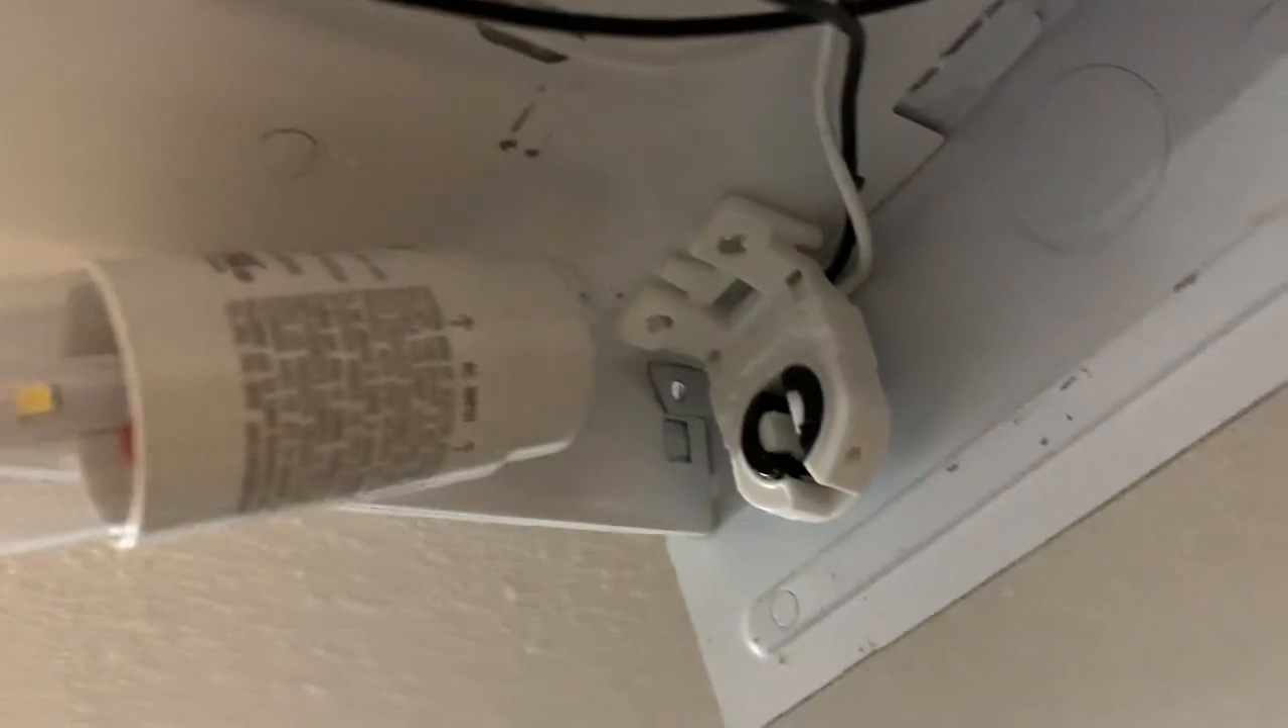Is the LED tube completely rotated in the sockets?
No.